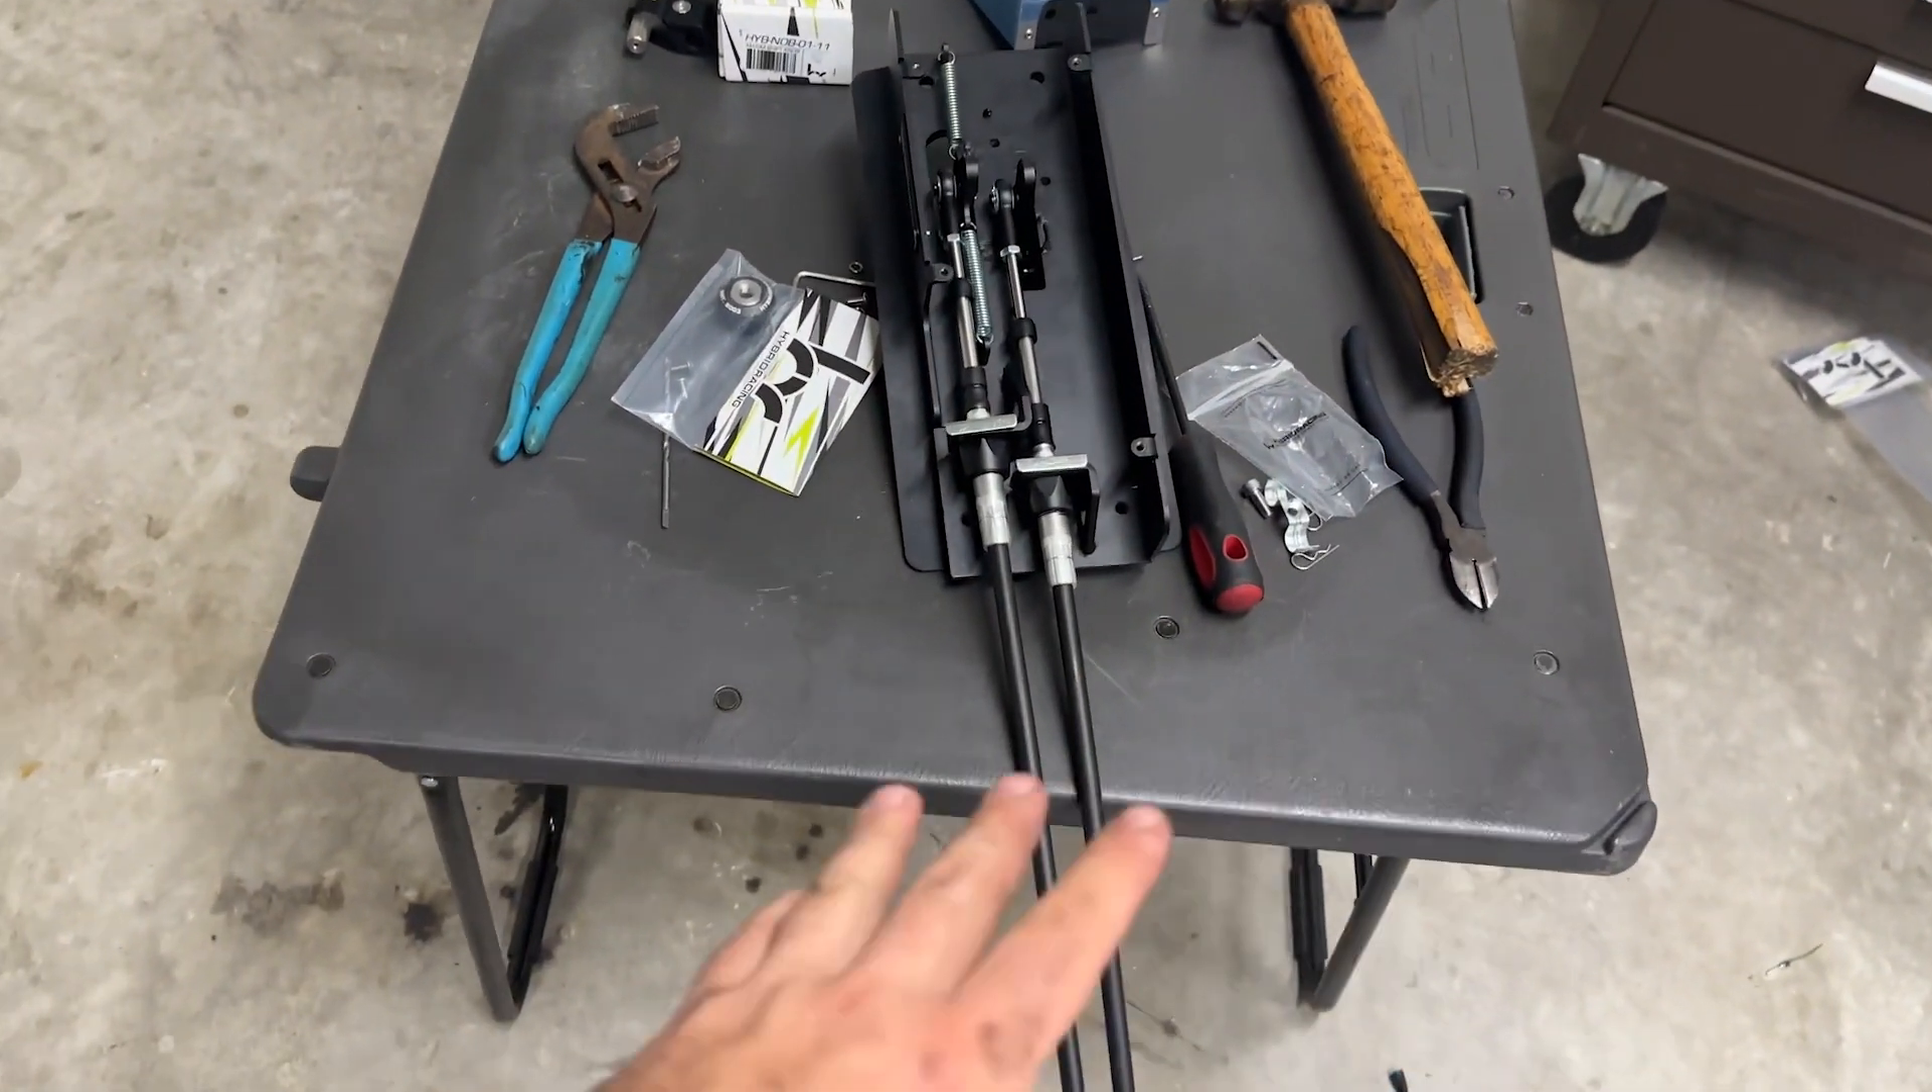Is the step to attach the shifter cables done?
Yes.